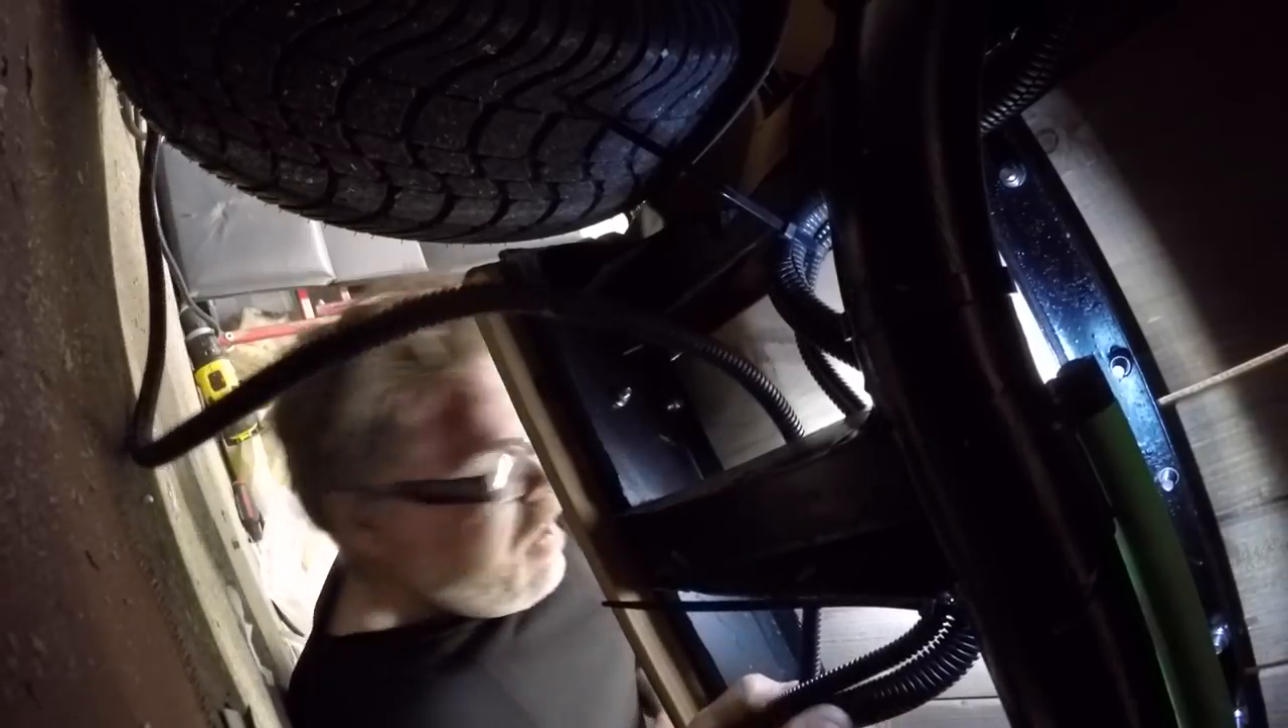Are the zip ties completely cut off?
No.